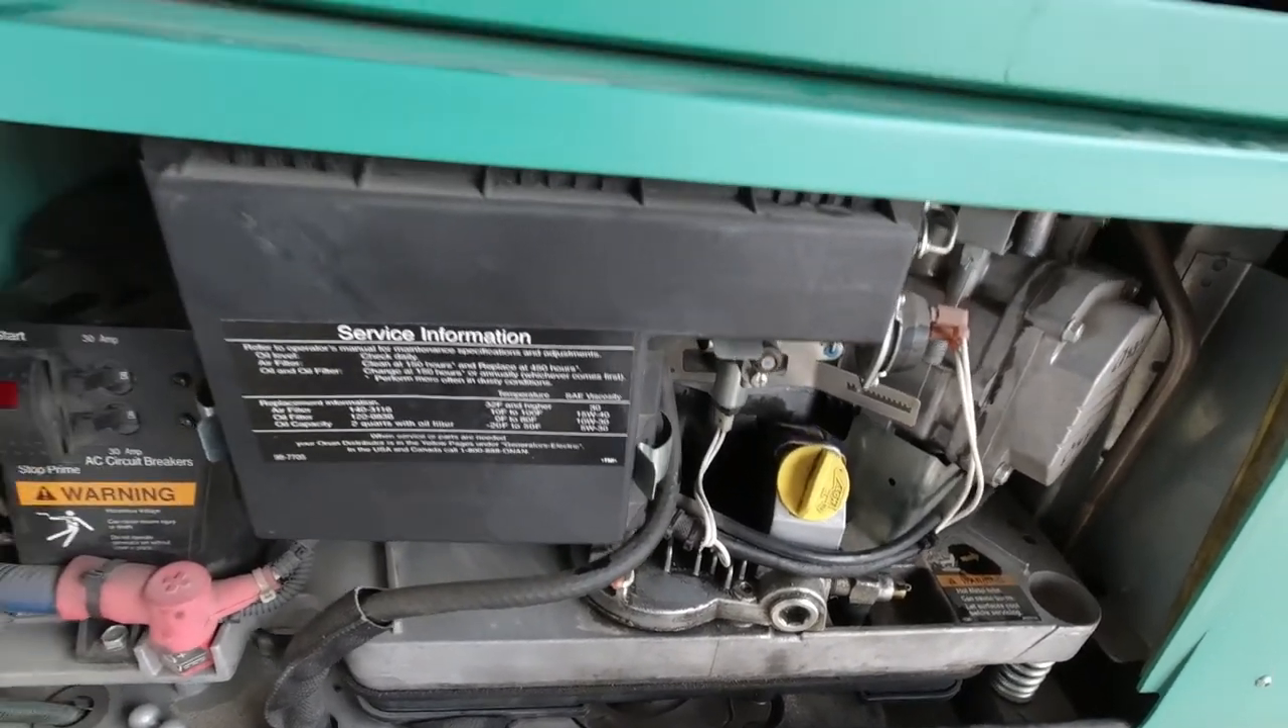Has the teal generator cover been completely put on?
No.